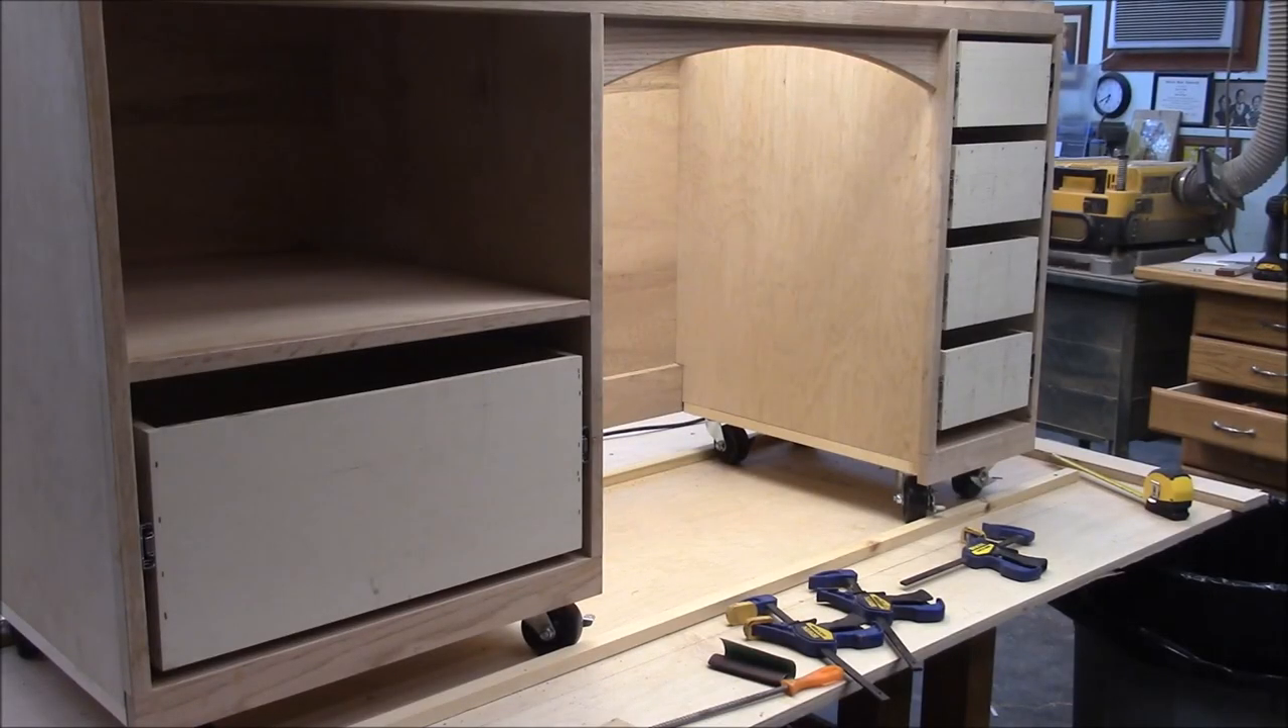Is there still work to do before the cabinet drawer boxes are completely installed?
No.